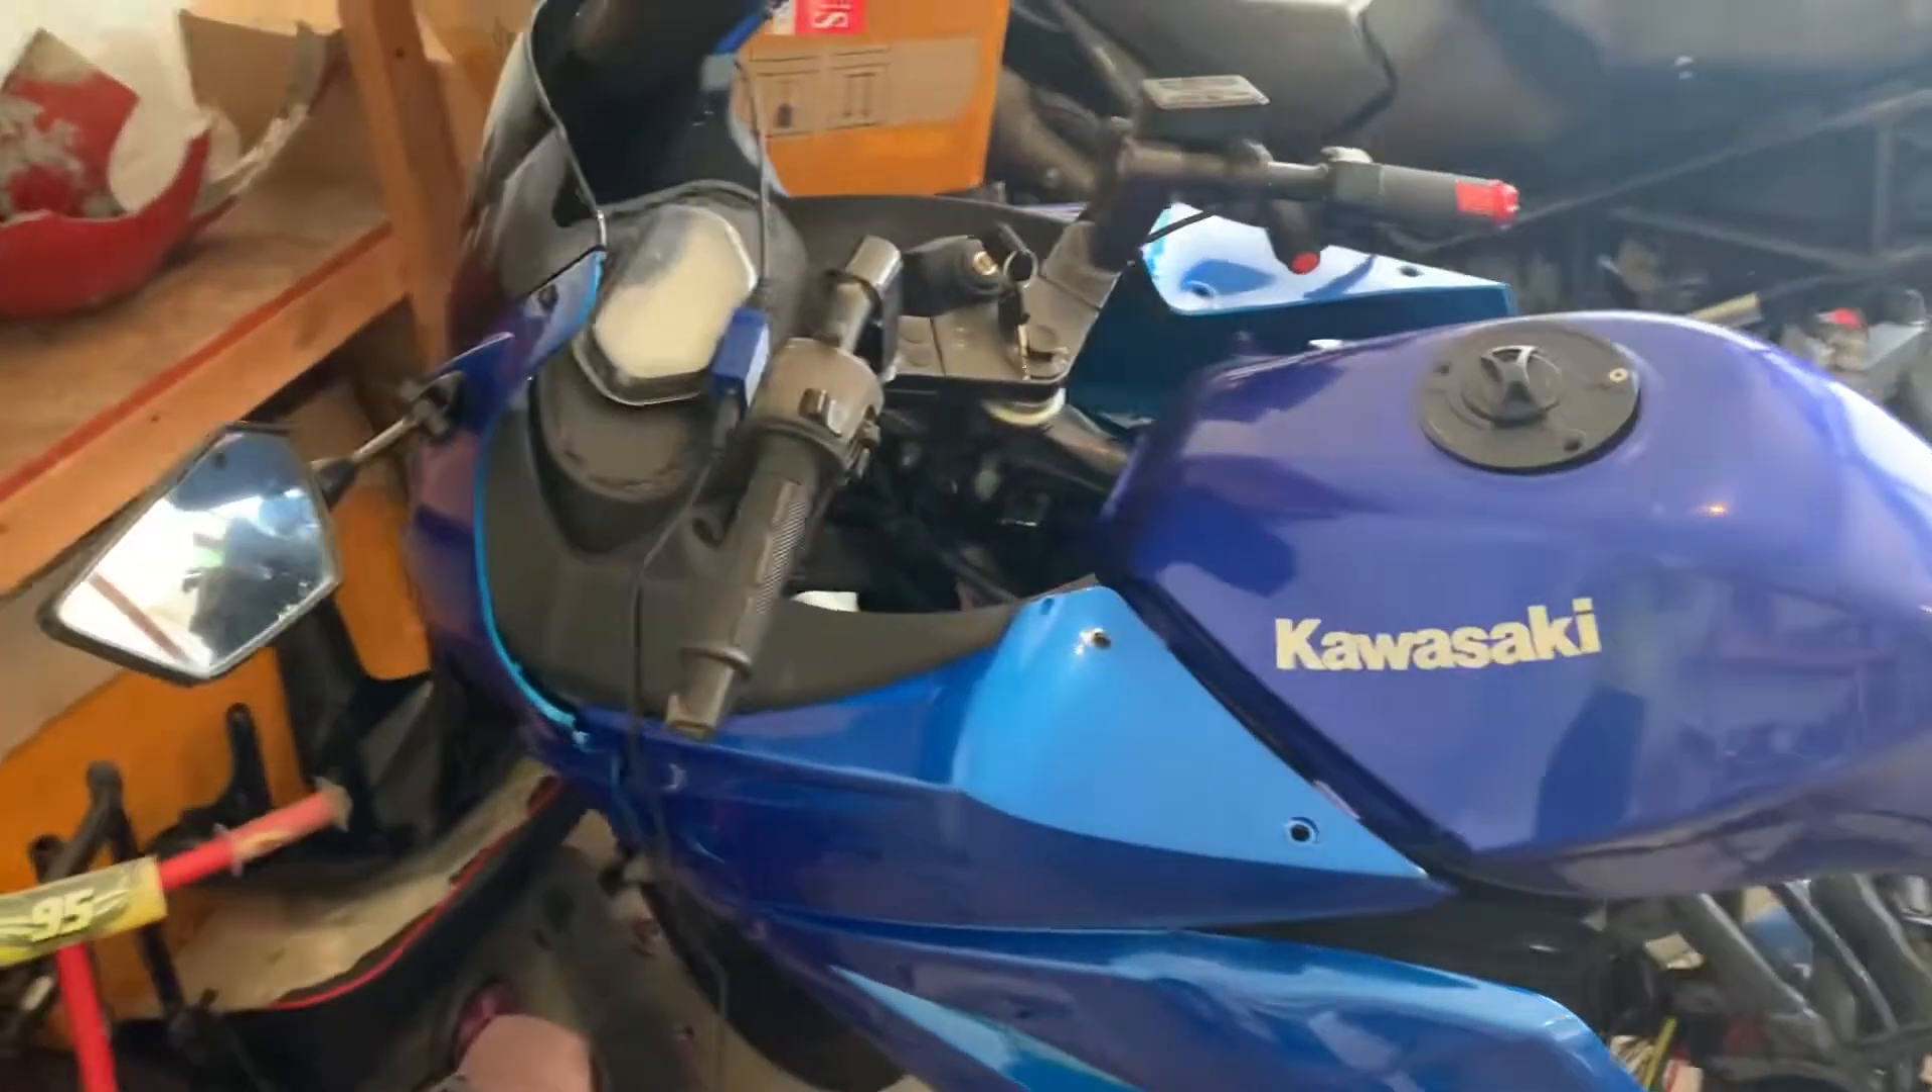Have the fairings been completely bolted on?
No.